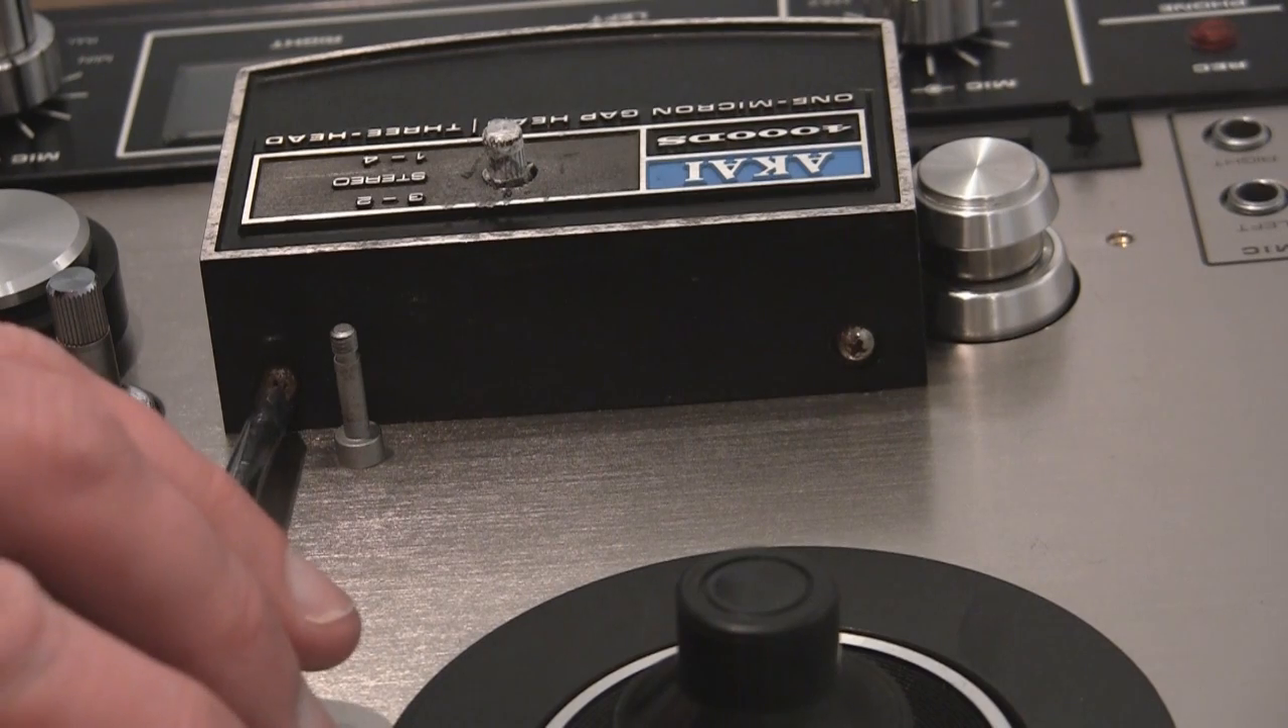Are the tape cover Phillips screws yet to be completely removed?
Yes.